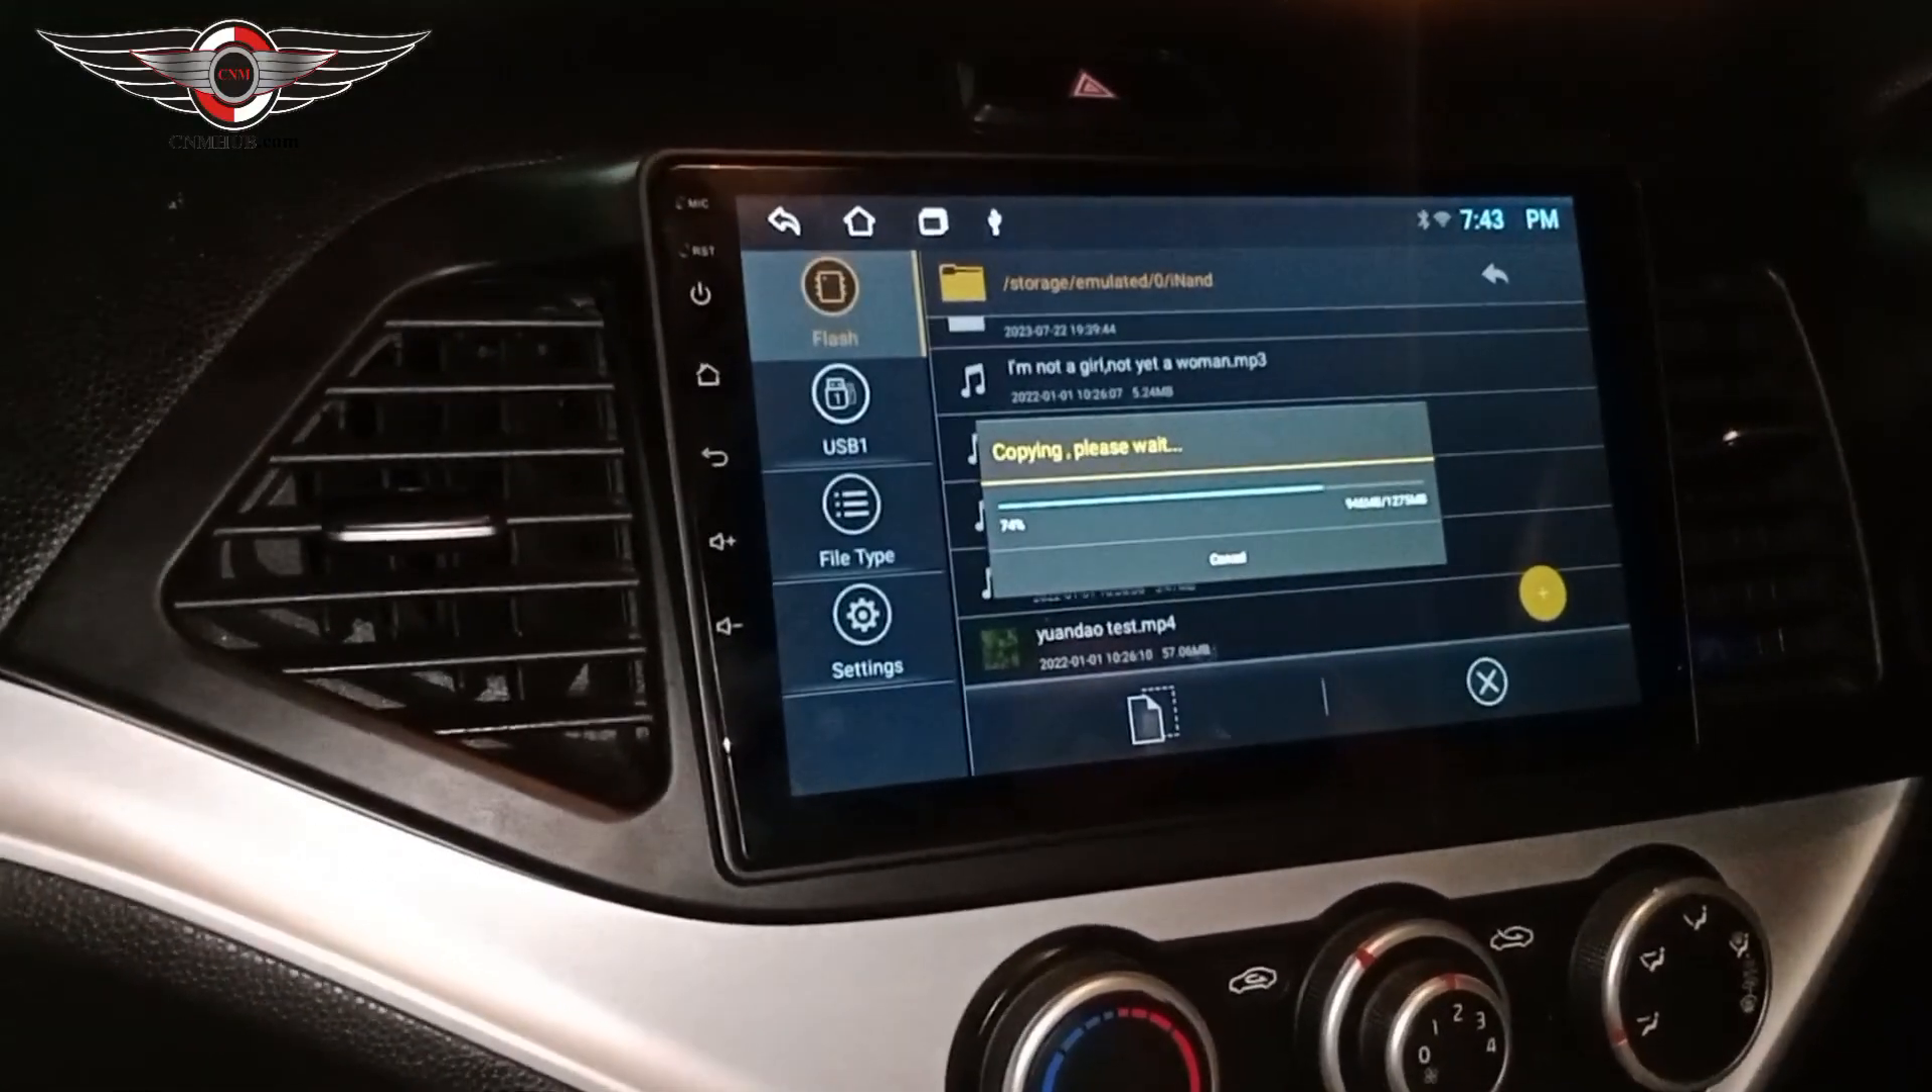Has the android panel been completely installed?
Yes.